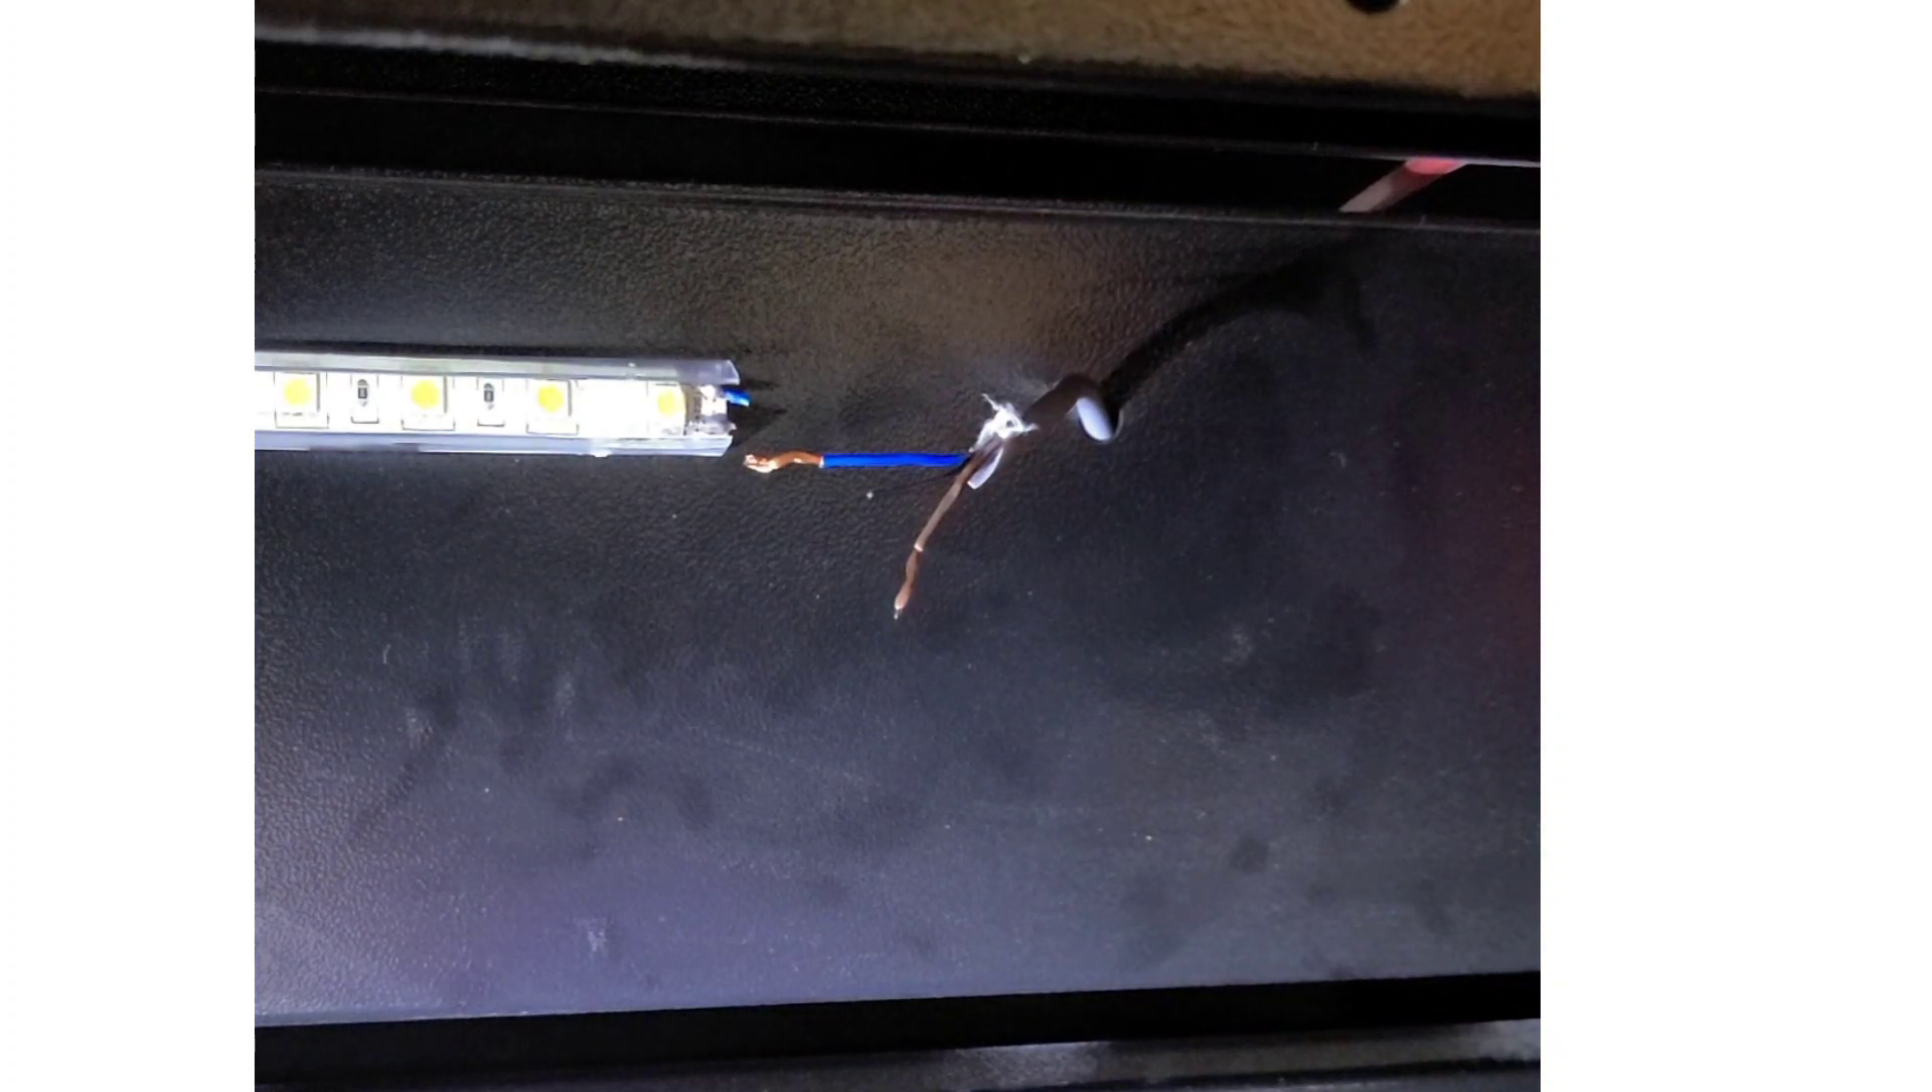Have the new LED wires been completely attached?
No.